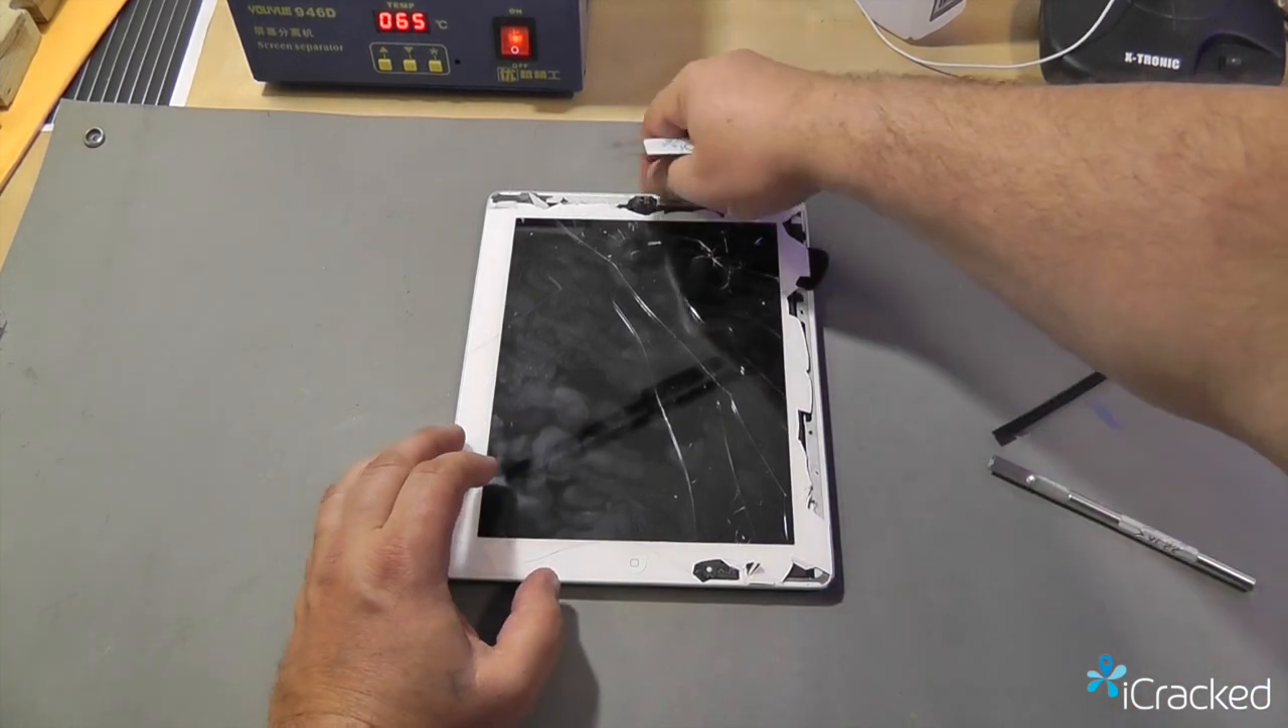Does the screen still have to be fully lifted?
Yes.